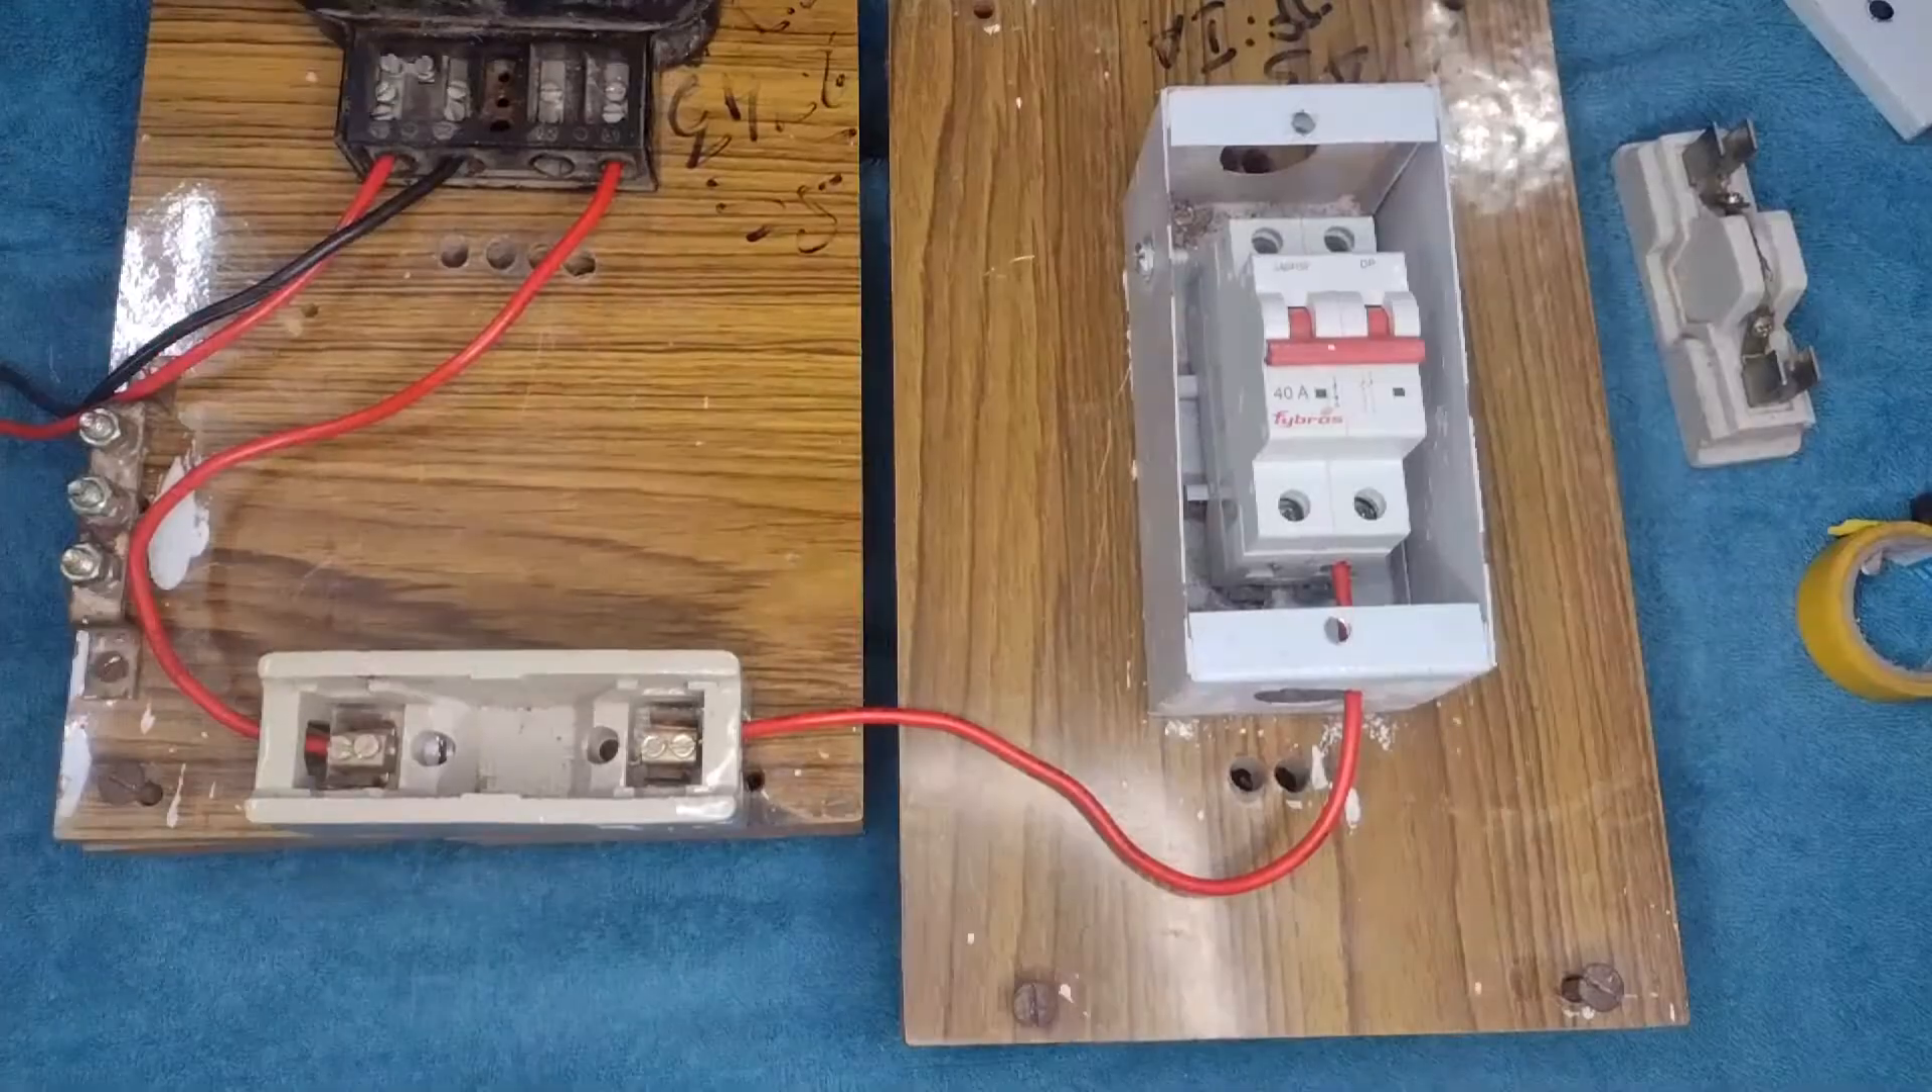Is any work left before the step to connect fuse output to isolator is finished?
No.